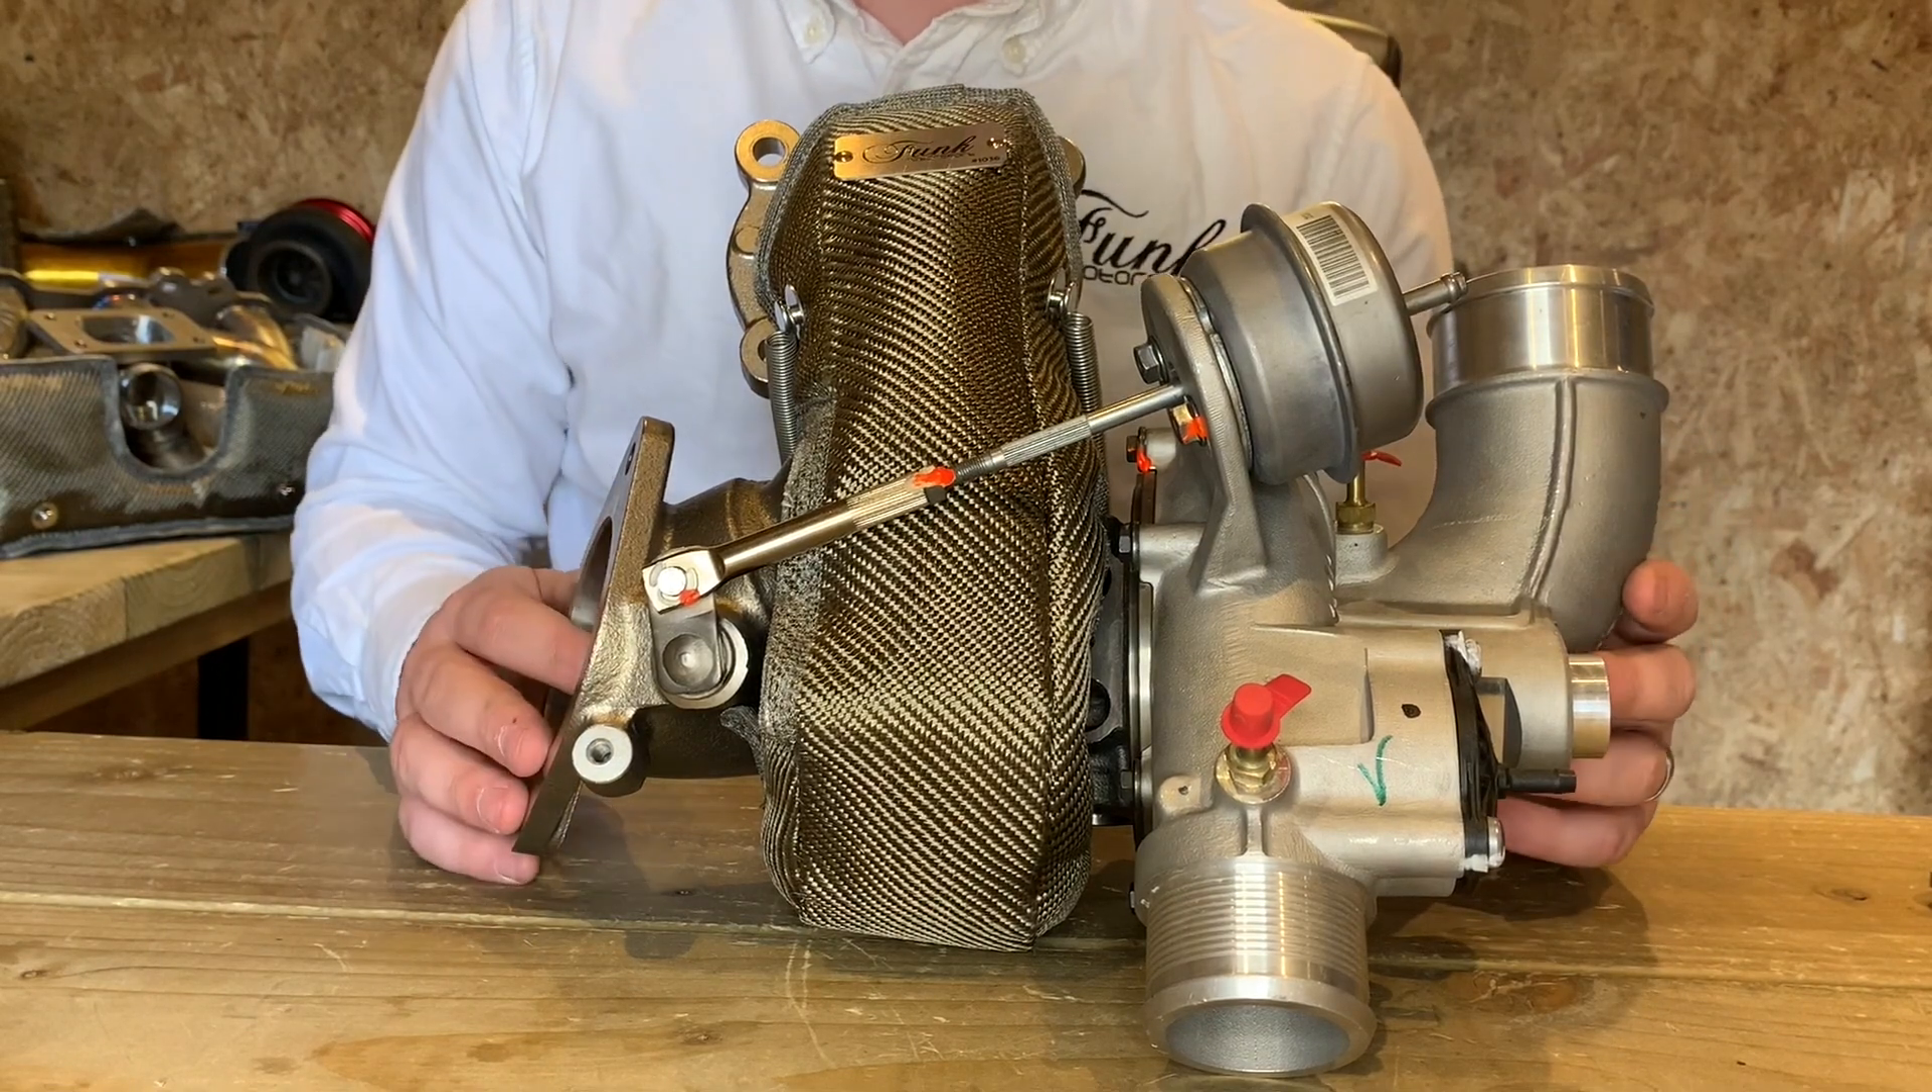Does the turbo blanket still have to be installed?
No.